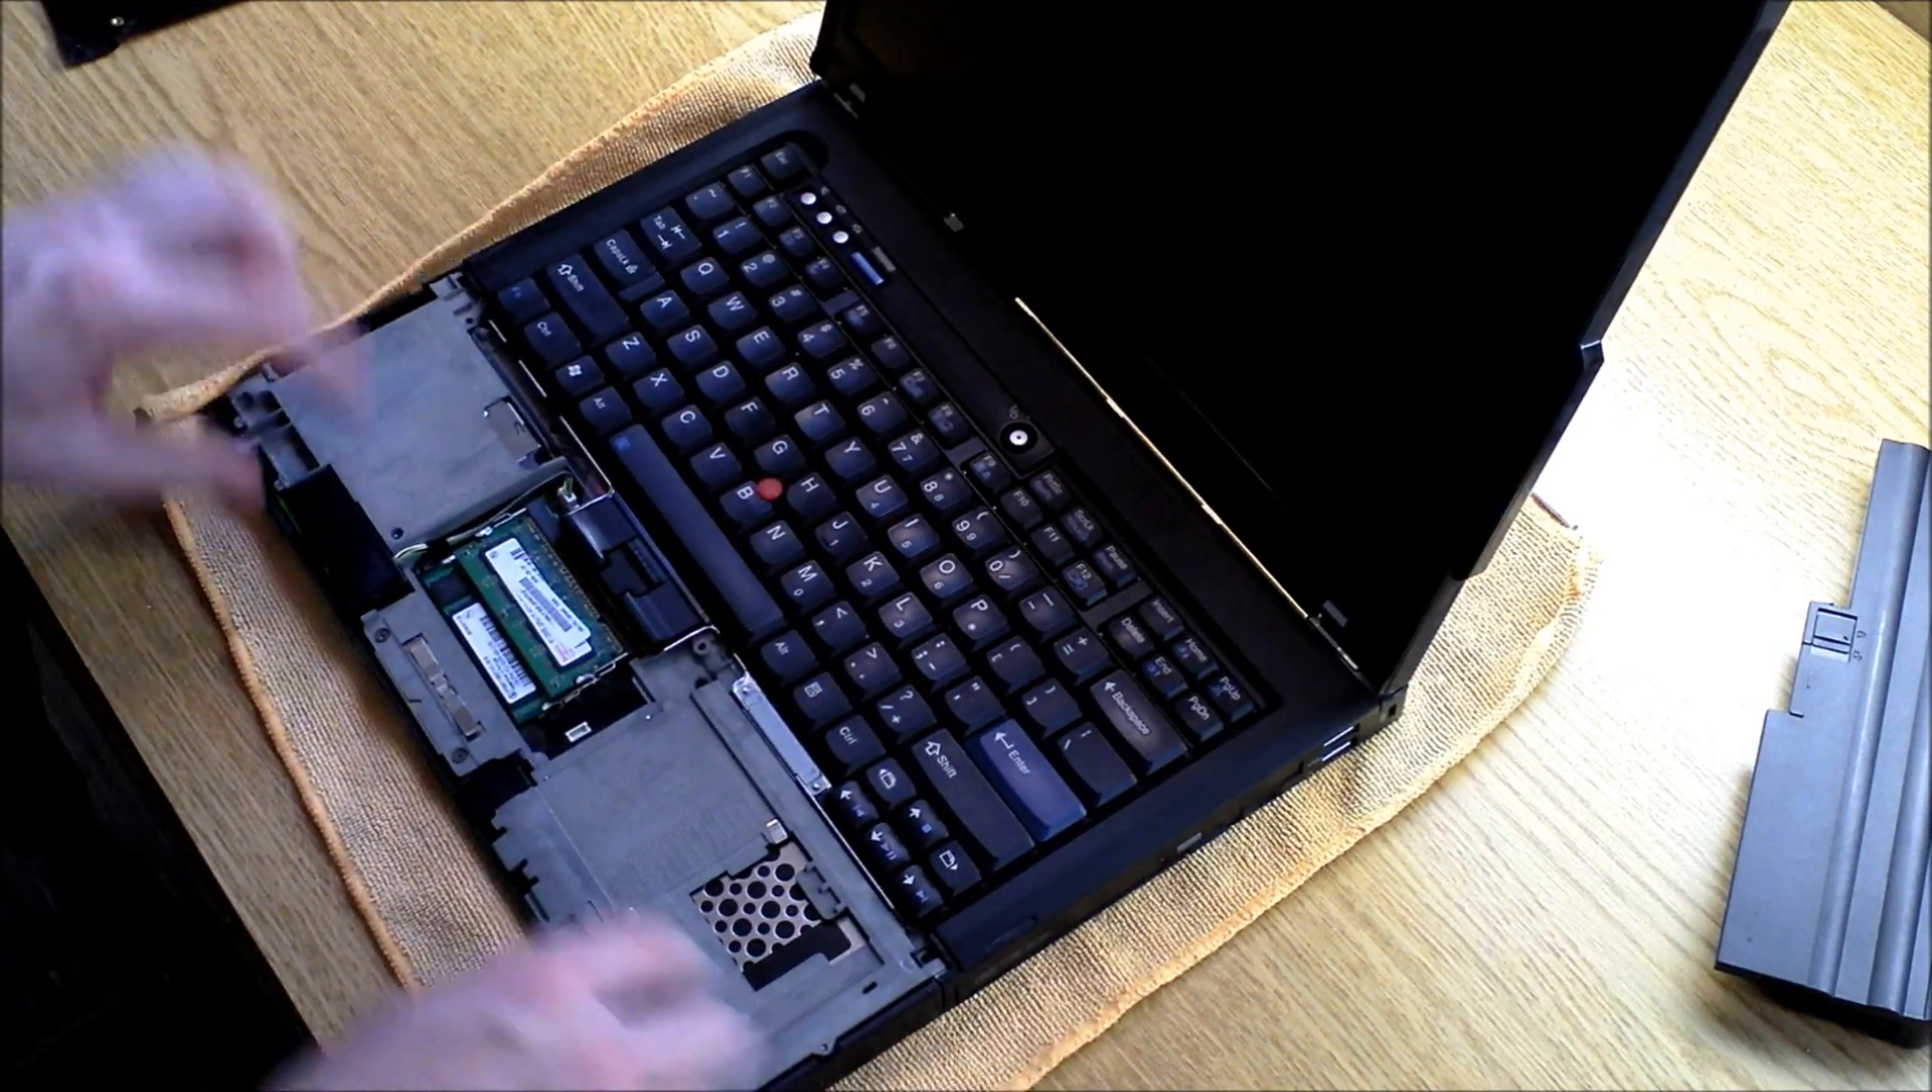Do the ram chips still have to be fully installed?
No.